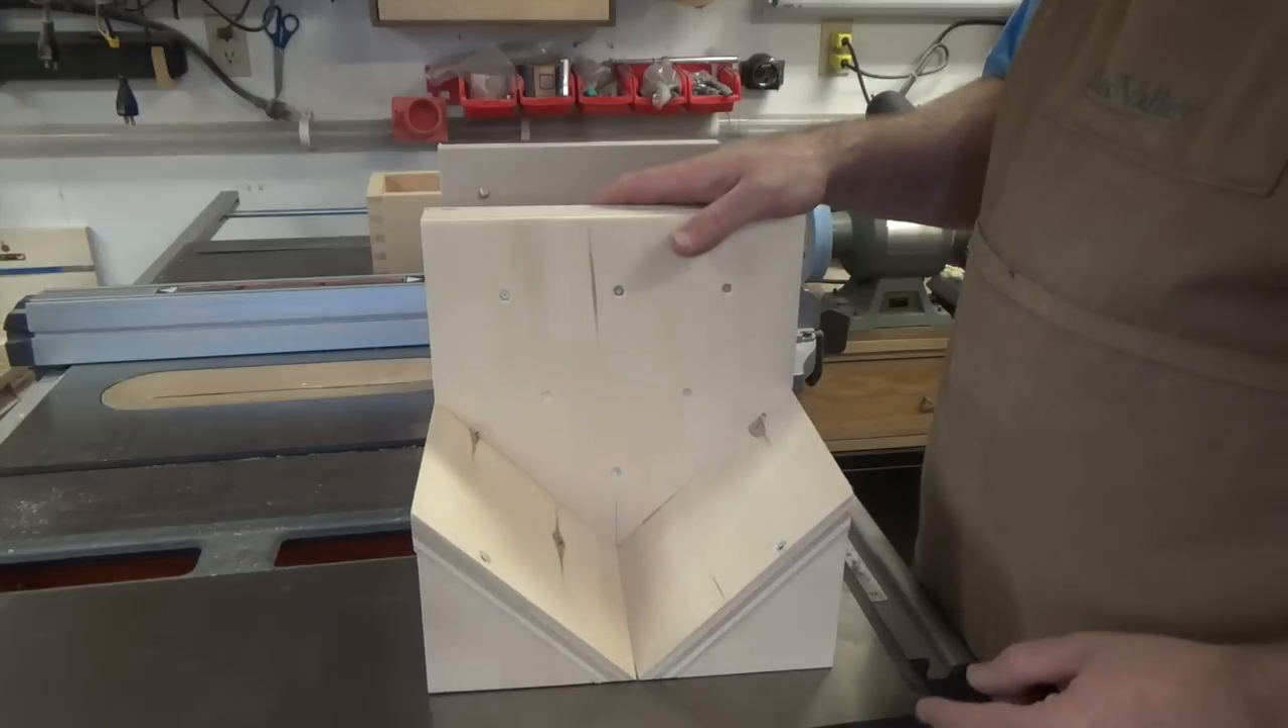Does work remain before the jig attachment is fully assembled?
No.